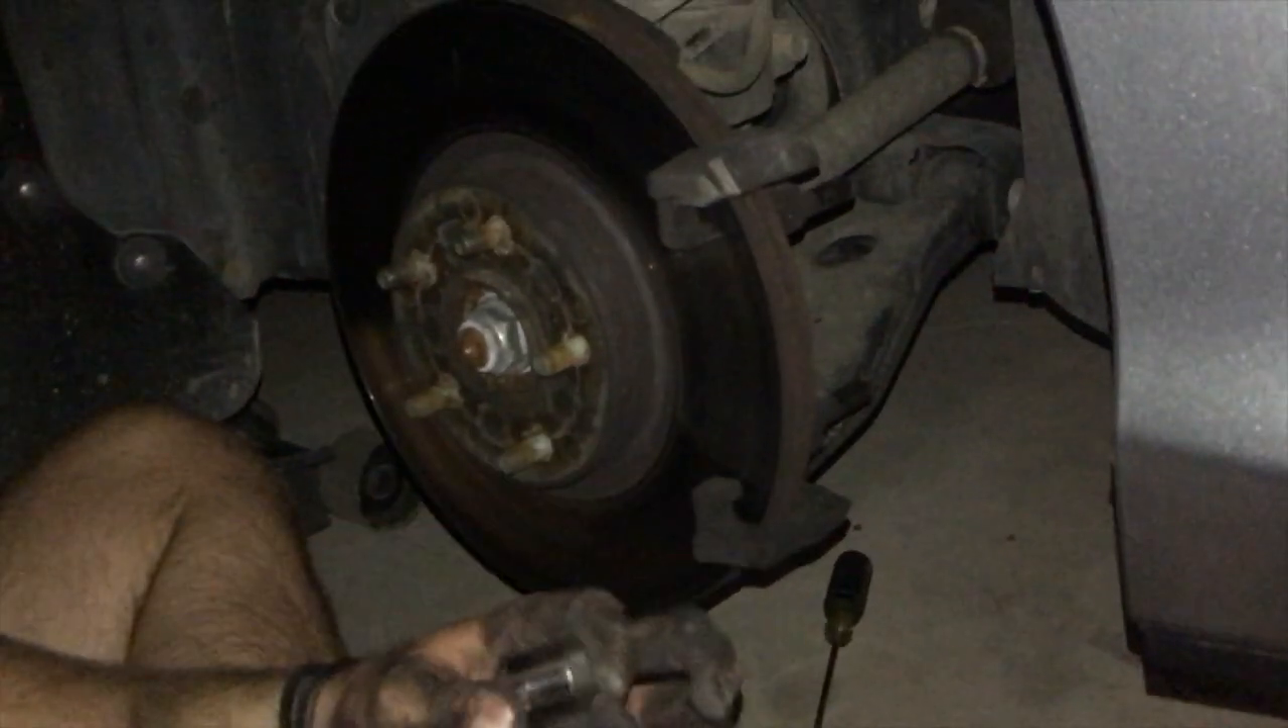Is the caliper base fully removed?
No.